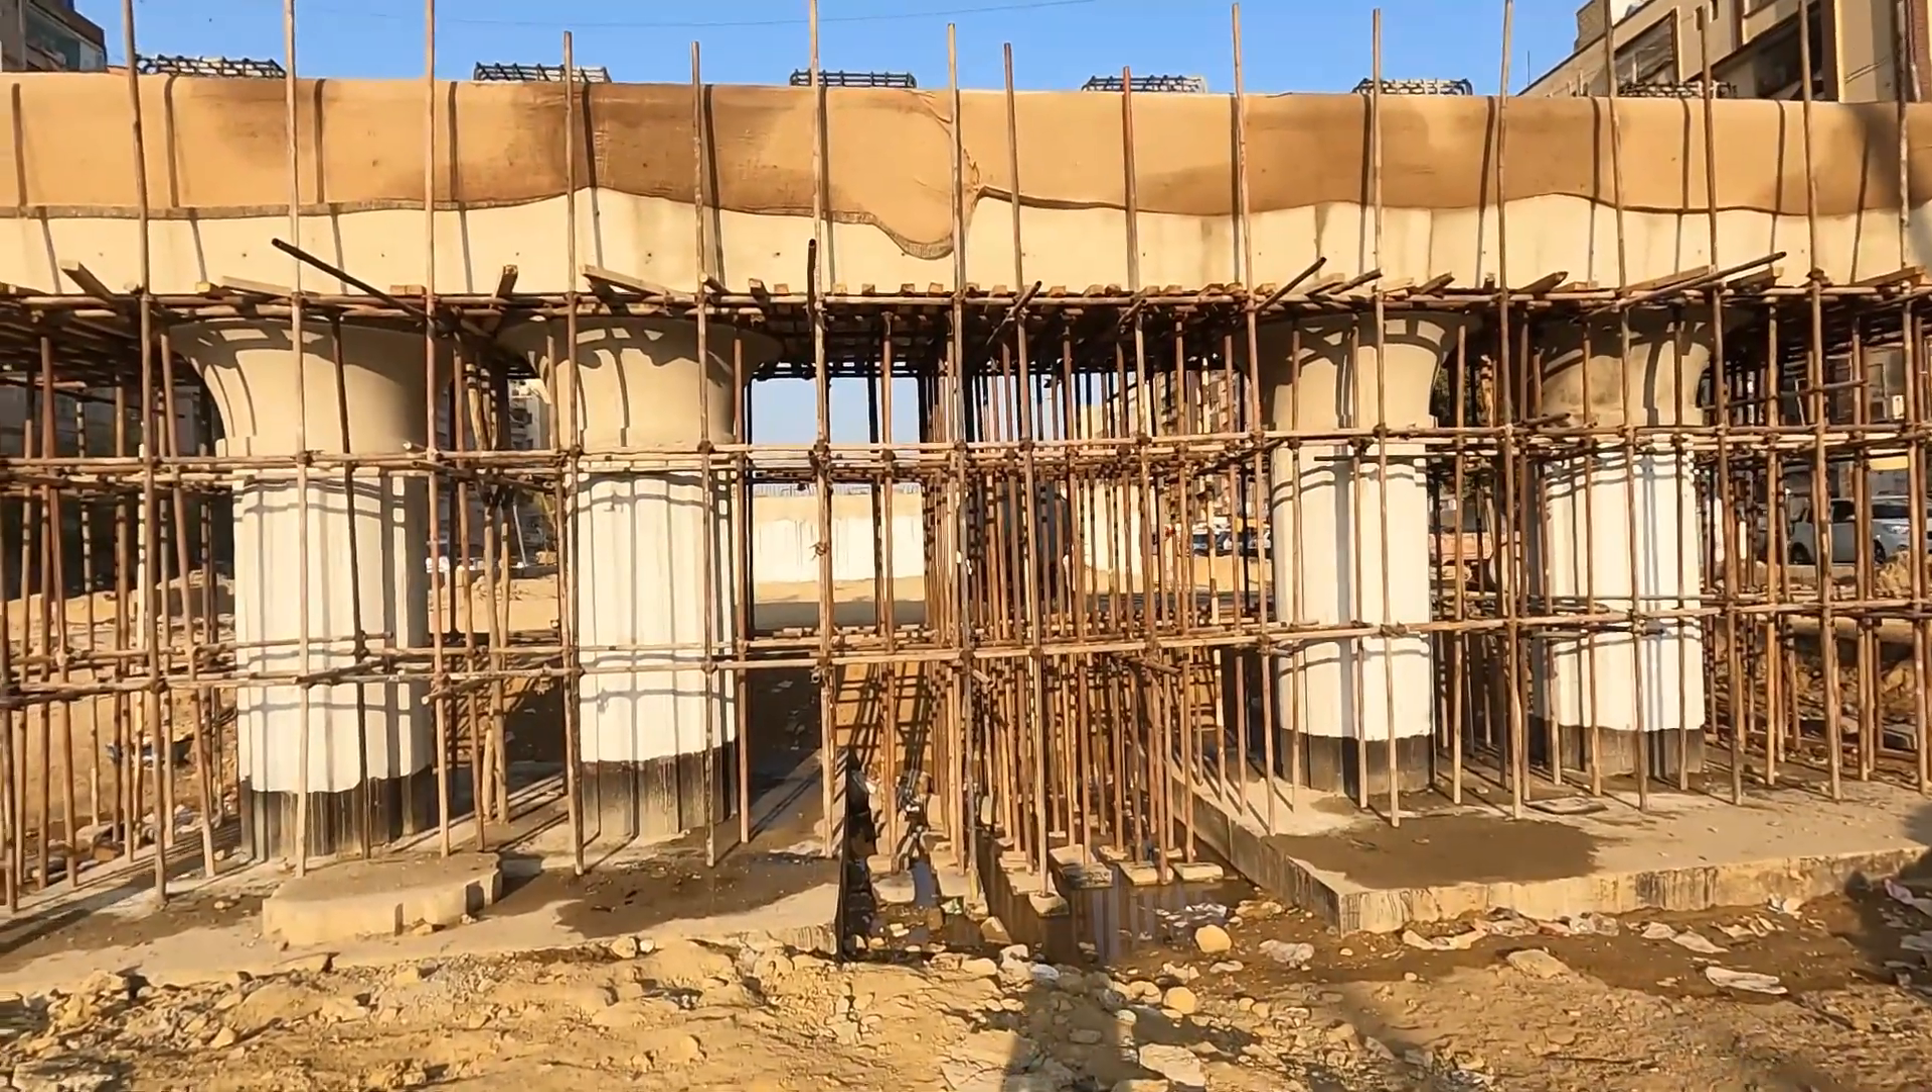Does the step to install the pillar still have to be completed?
No.